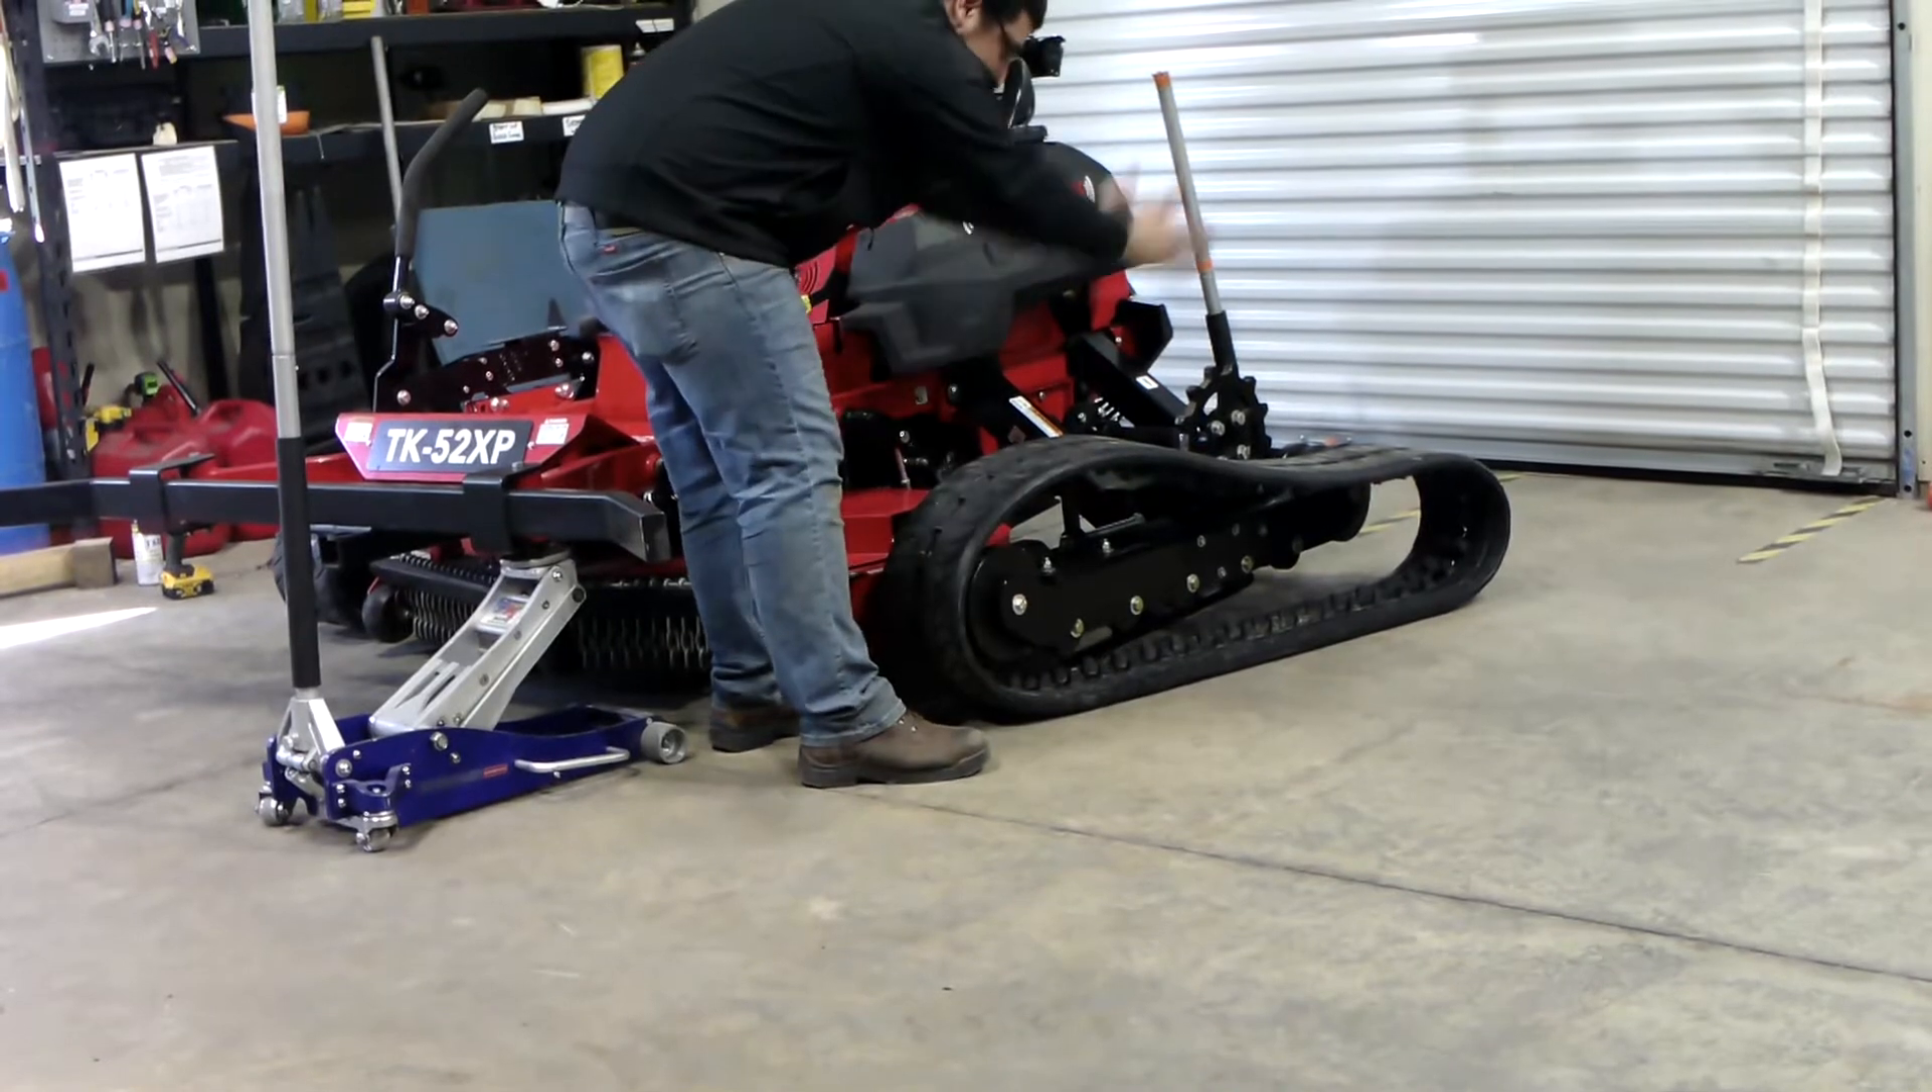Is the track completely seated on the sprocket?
No.